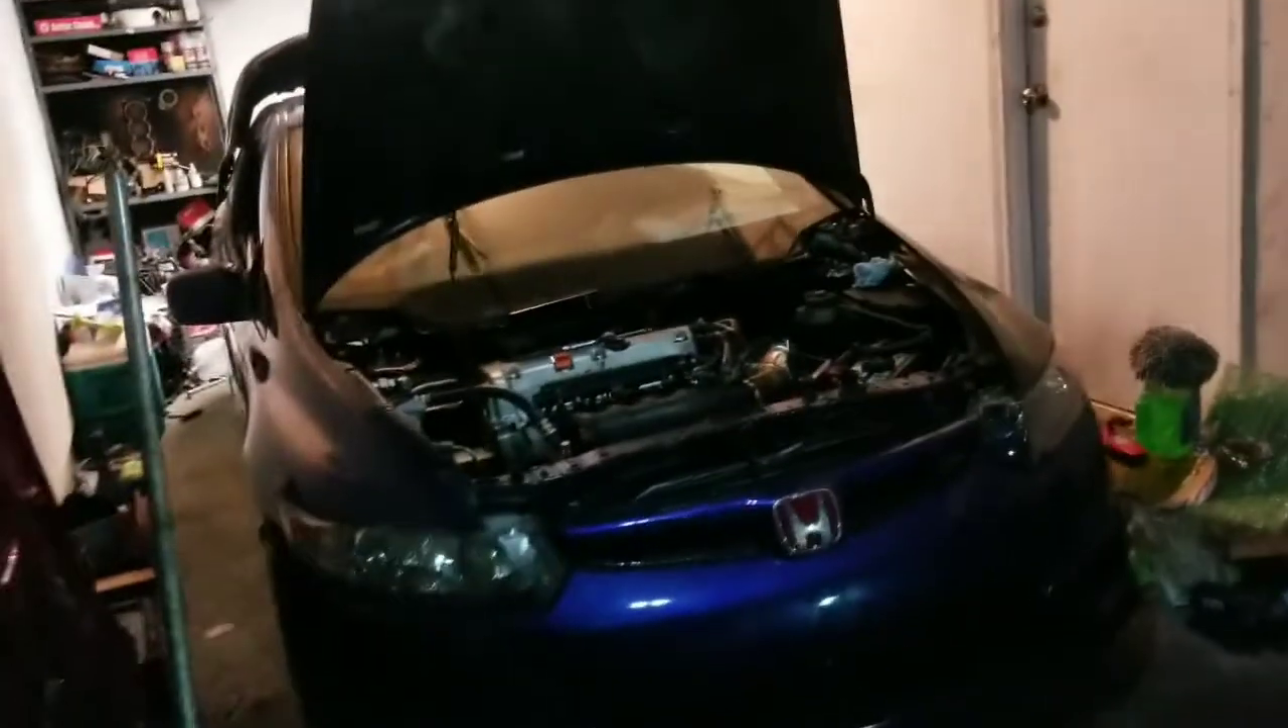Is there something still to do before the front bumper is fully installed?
No.